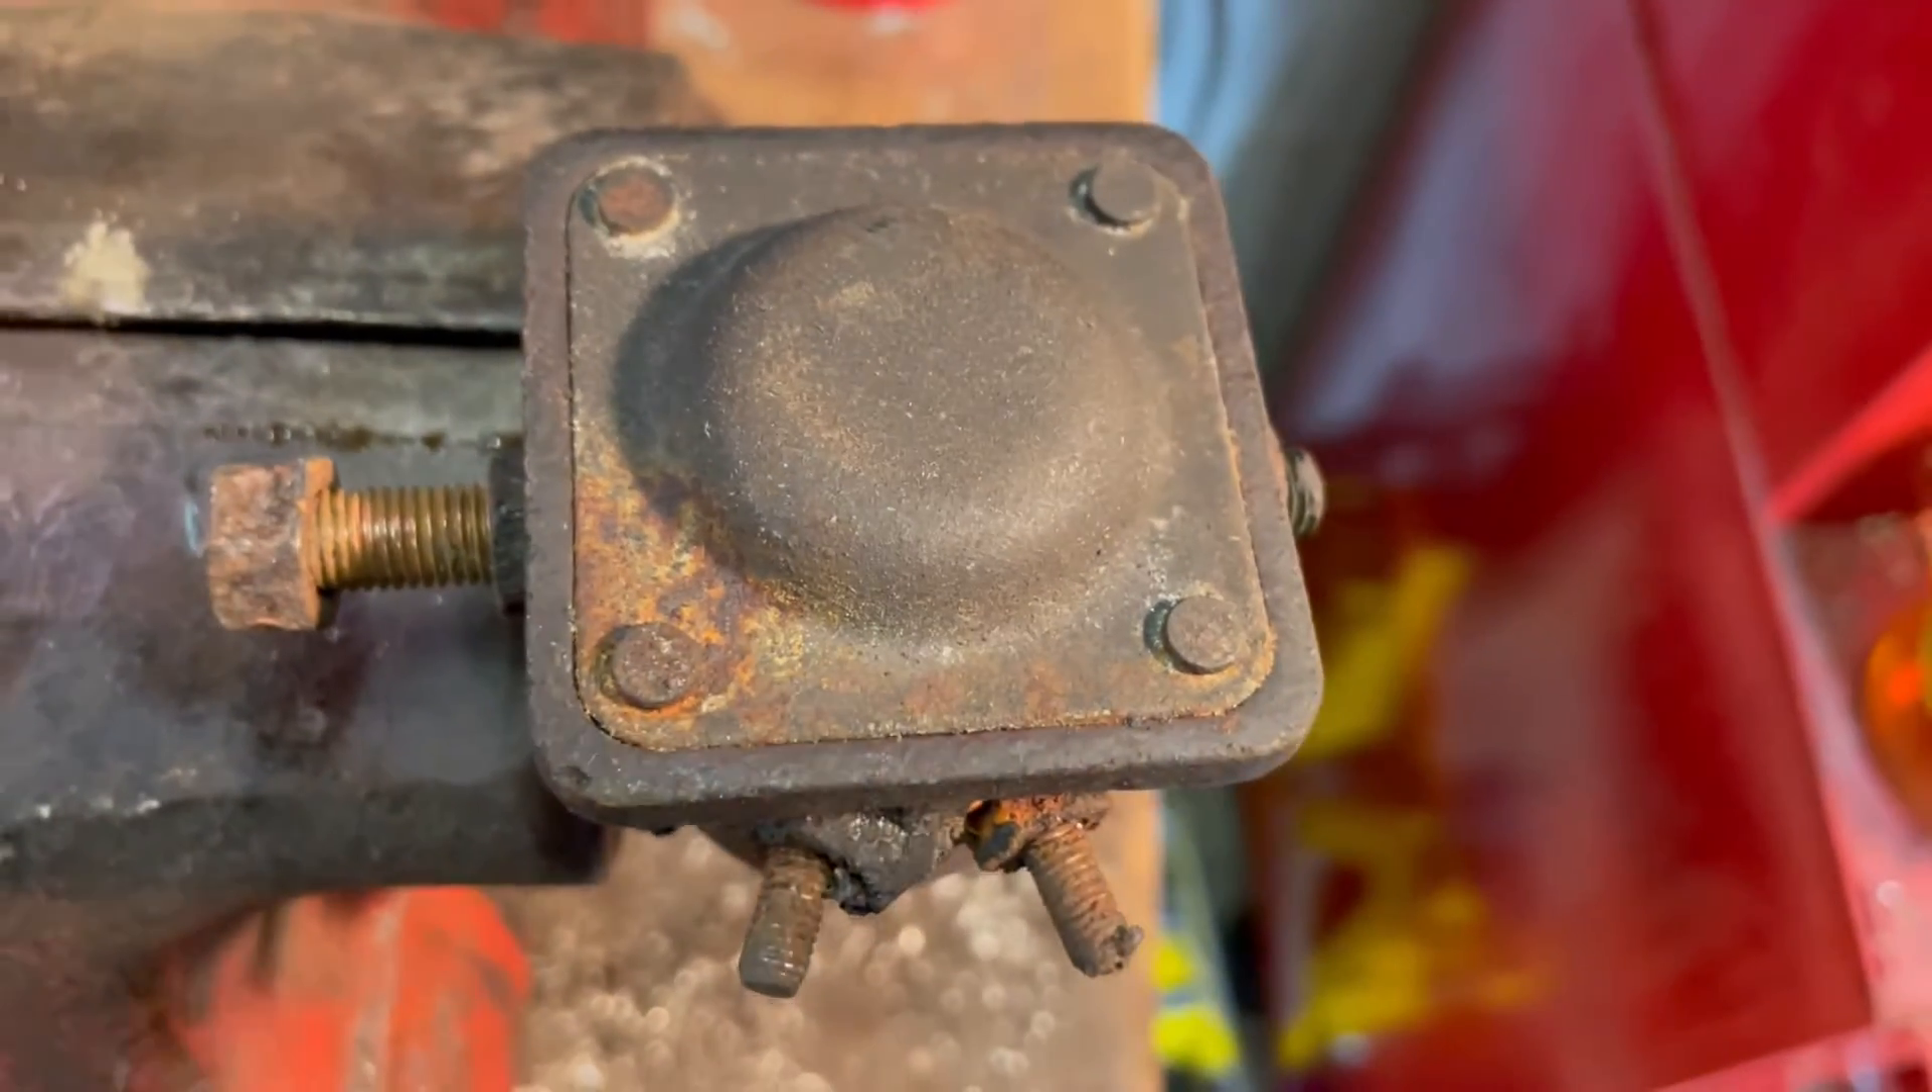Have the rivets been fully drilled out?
No.